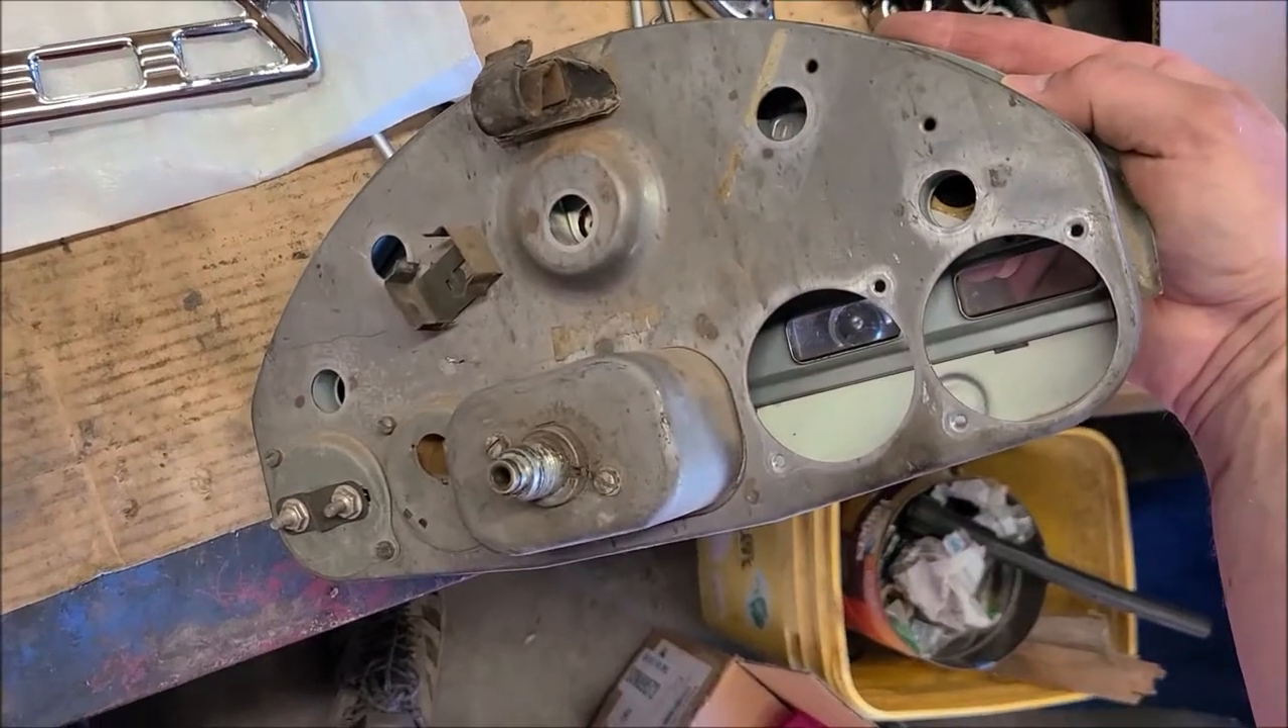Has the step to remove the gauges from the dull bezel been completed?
No.